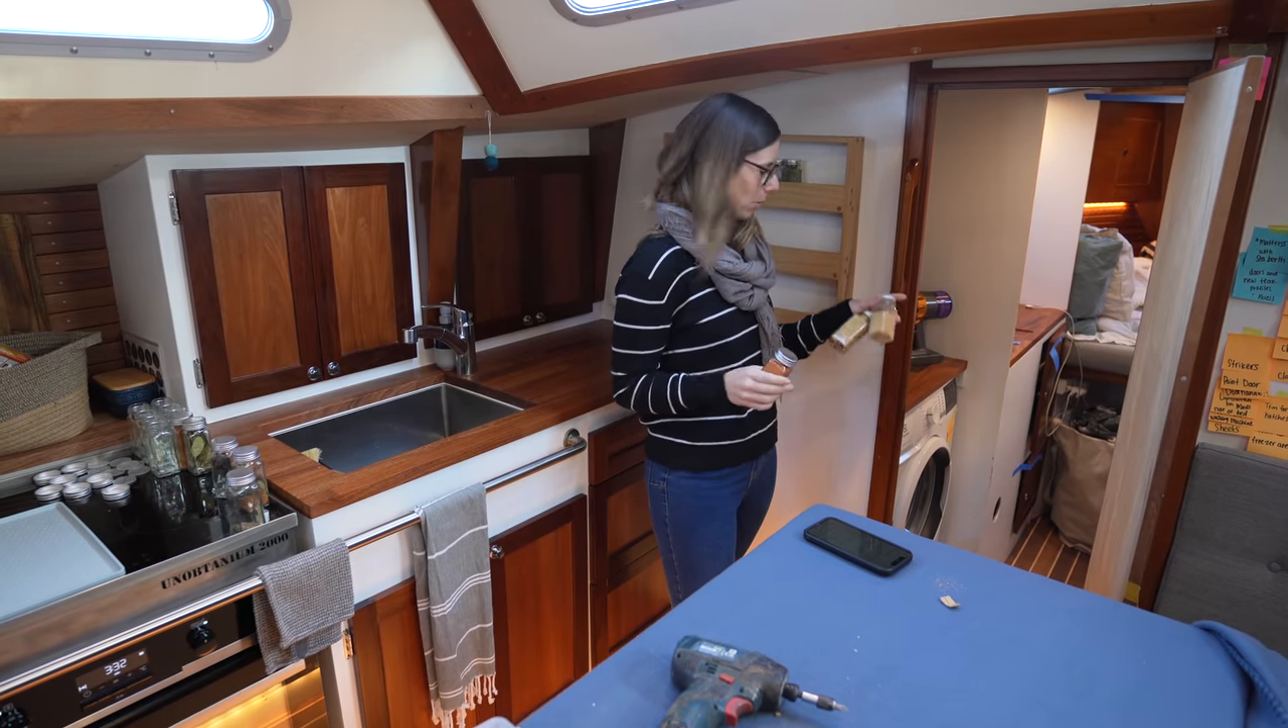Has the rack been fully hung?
Yes.